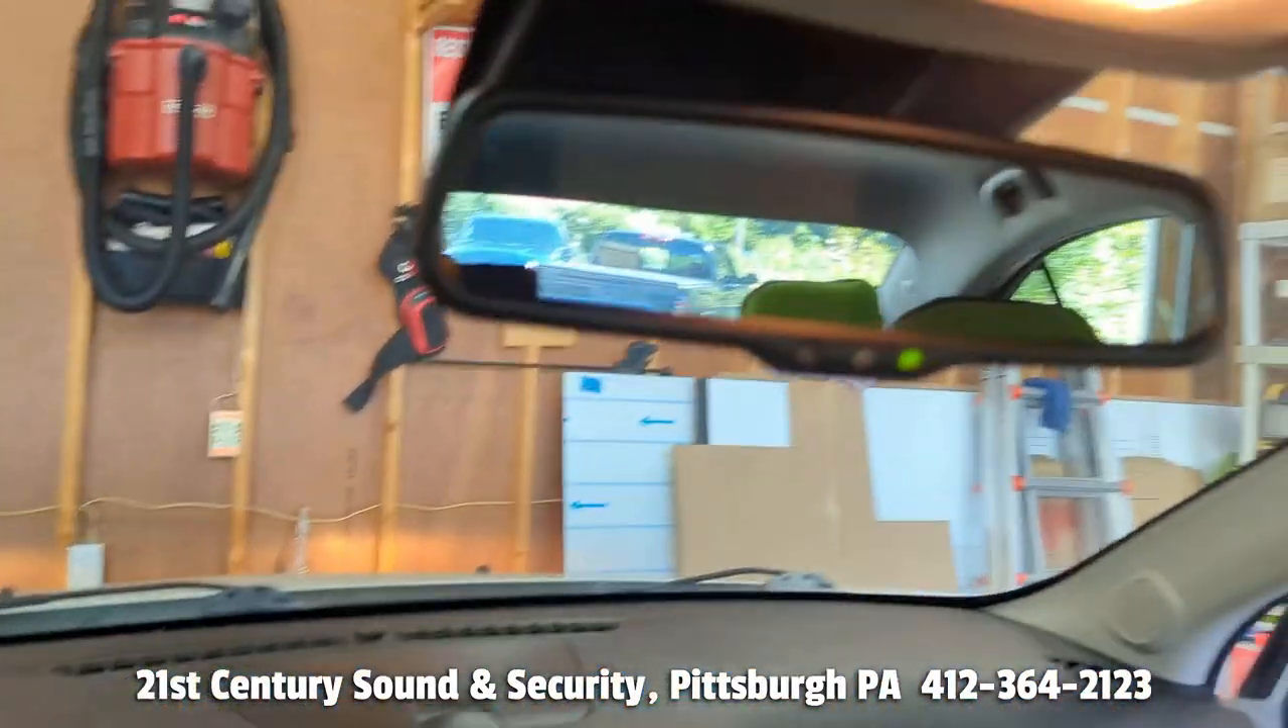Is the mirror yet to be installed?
No.